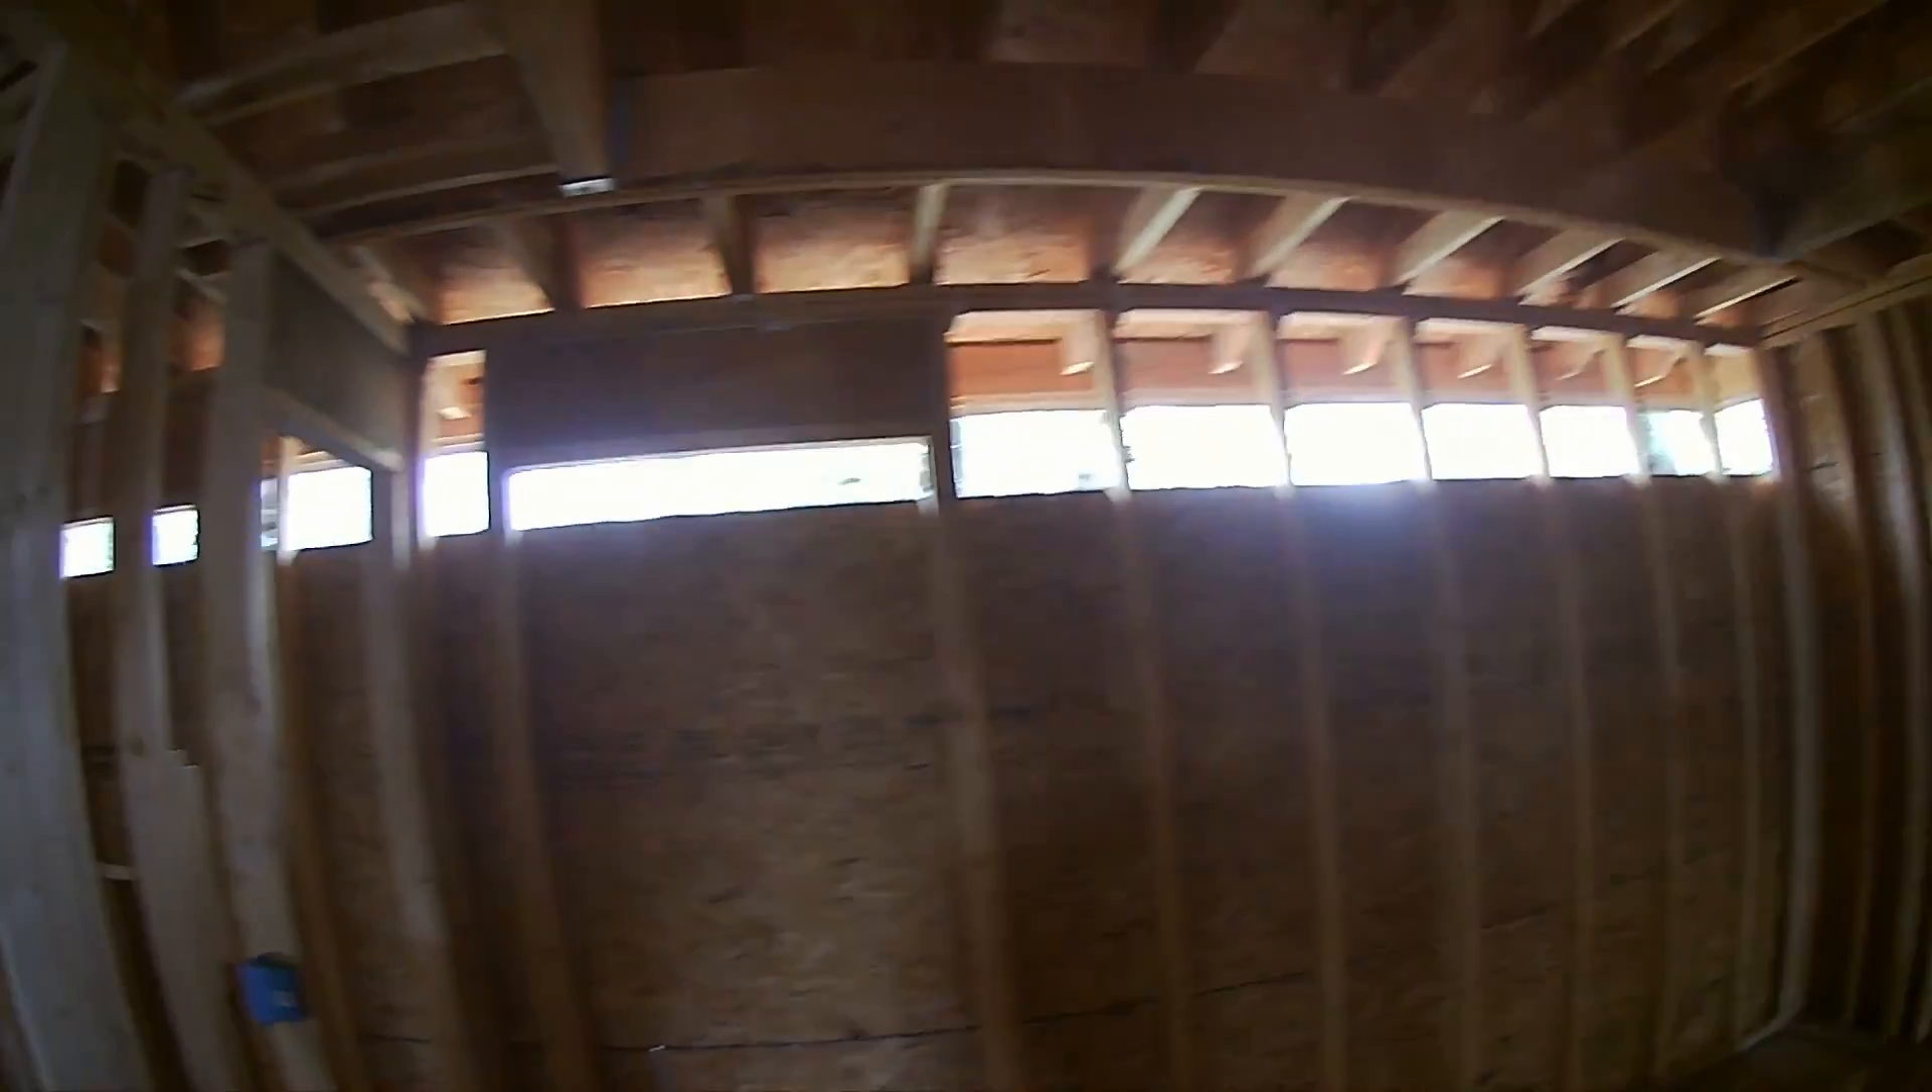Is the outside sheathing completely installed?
No.